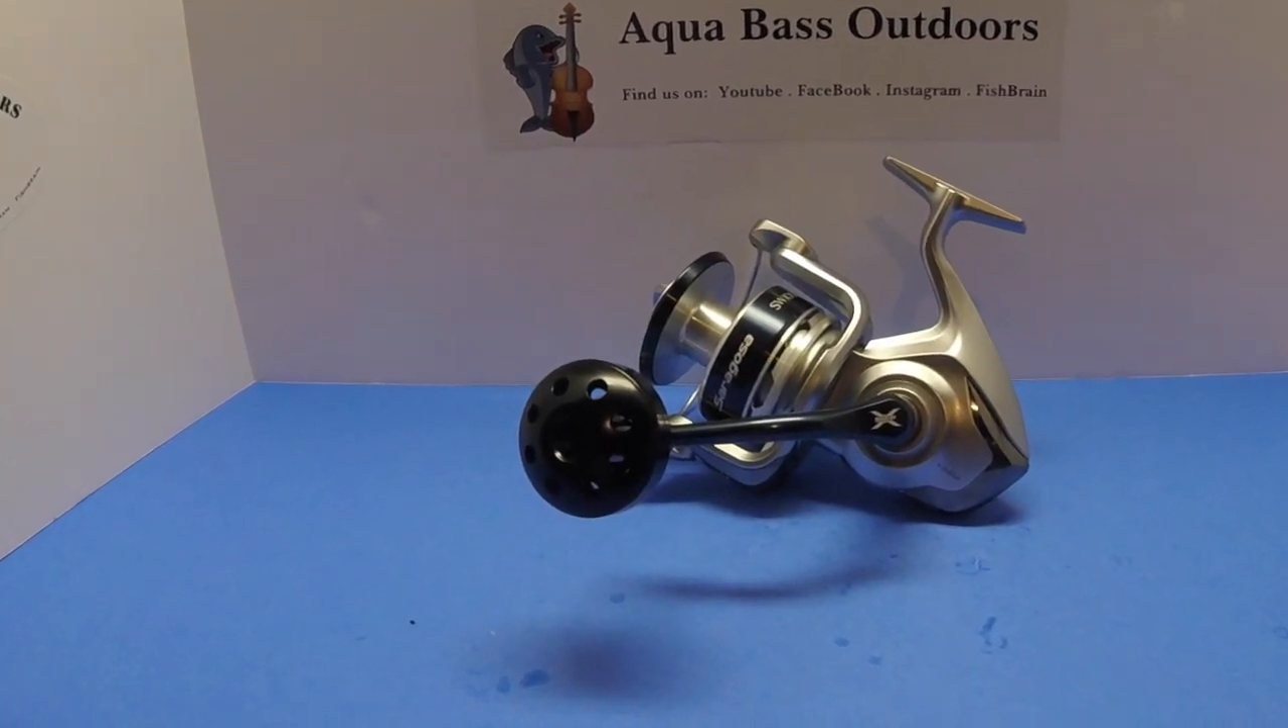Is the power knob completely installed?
Yes.